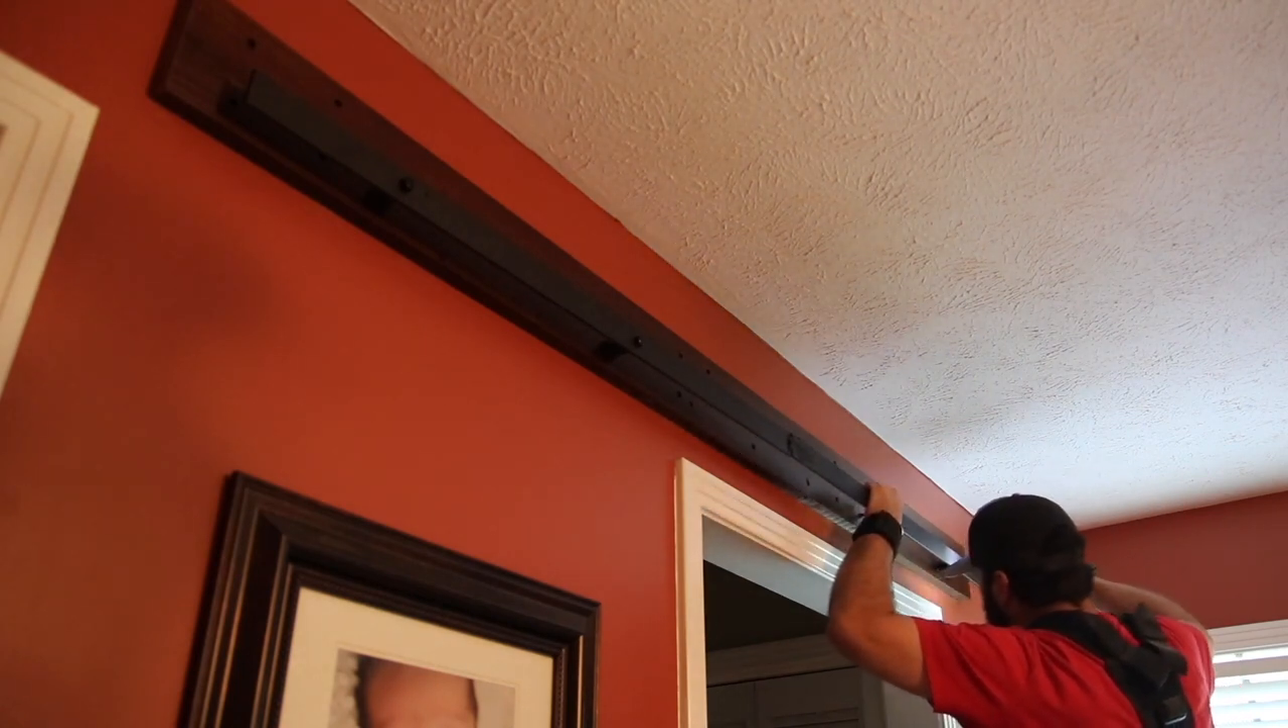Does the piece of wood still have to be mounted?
No.